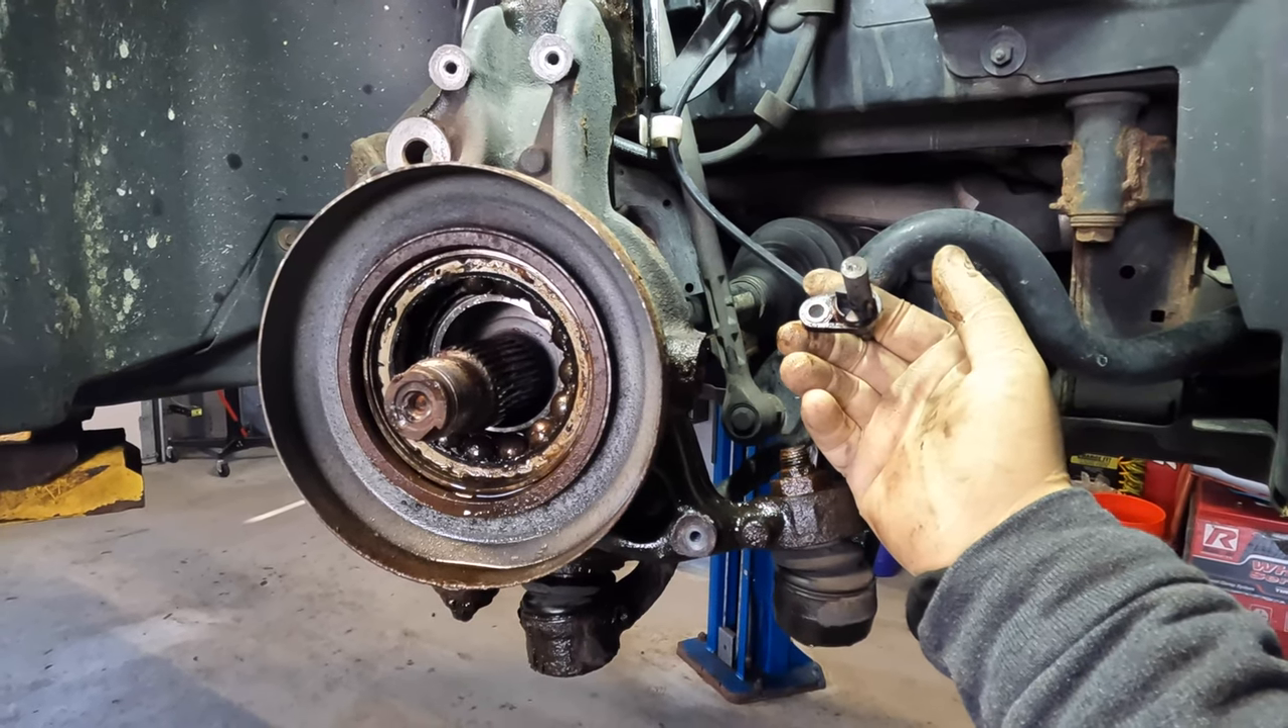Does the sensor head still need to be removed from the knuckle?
No.